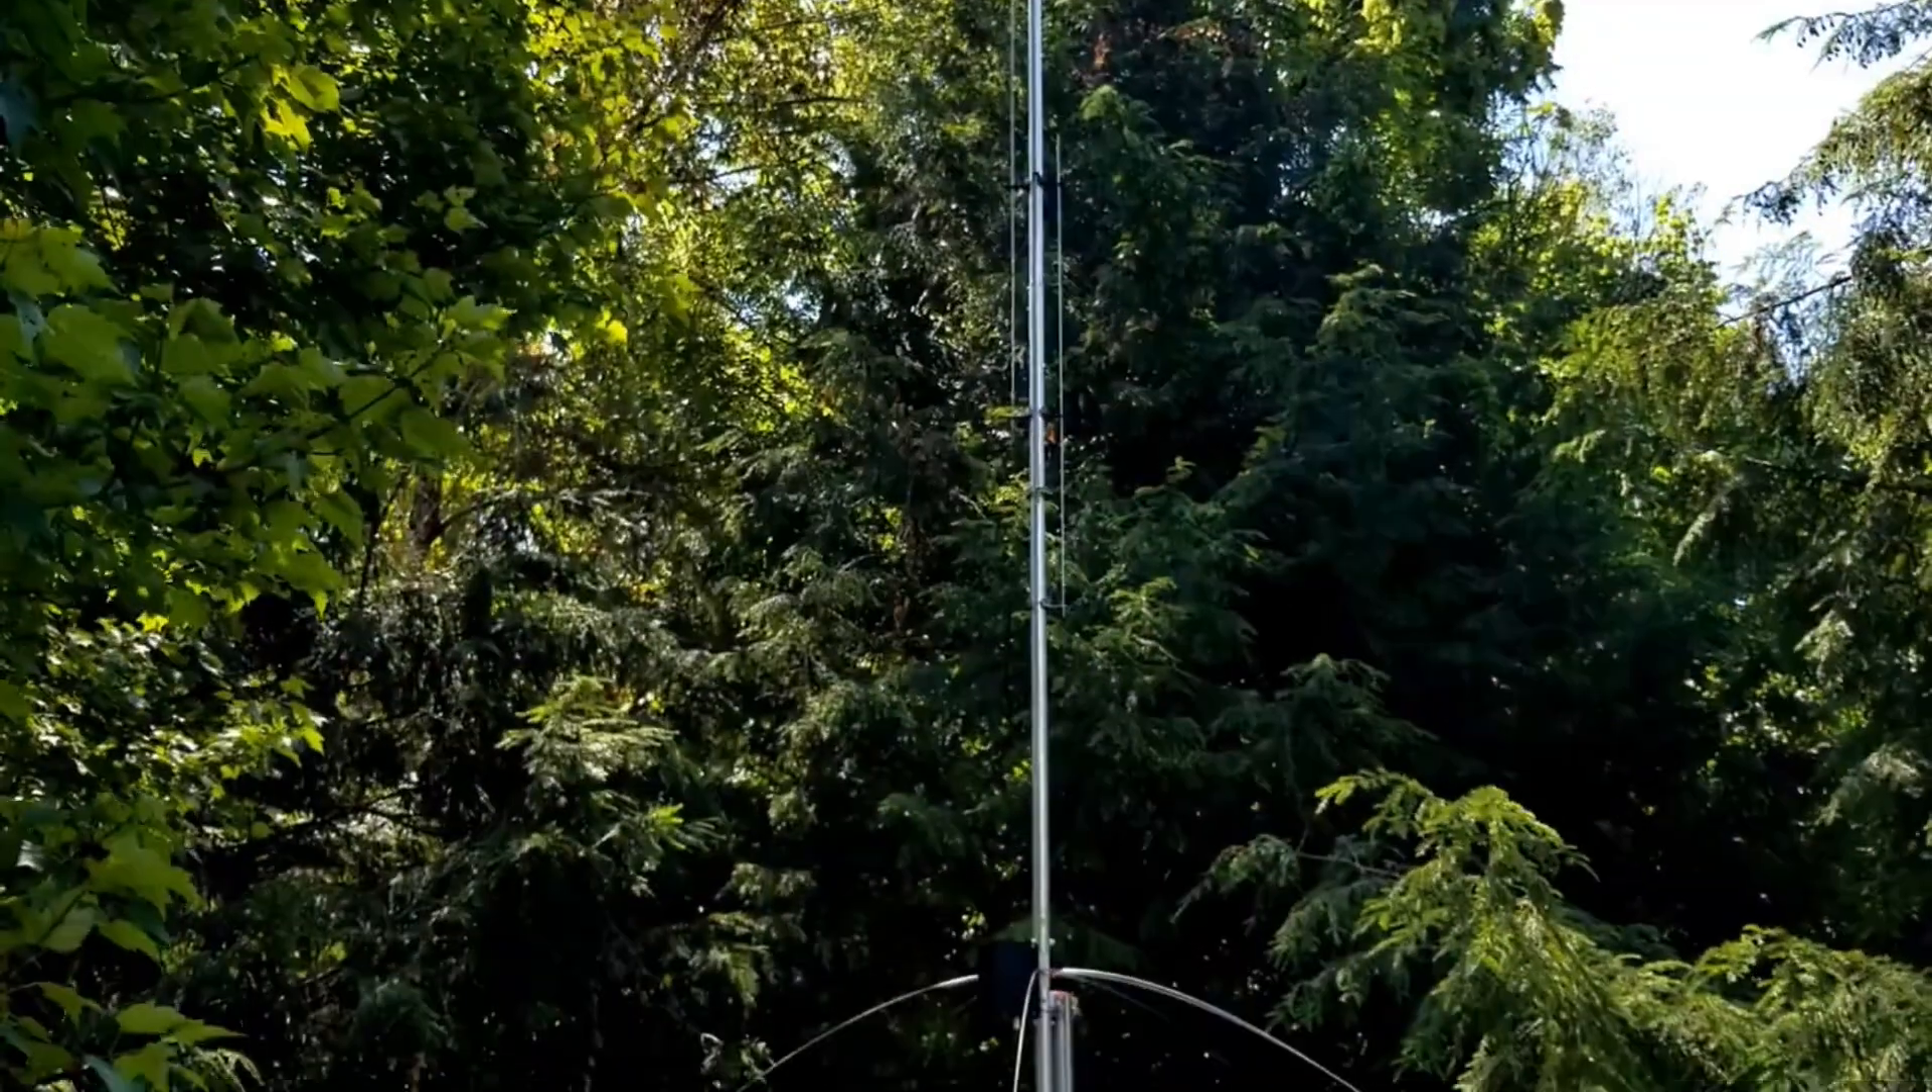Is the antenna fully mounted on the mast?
Yes.